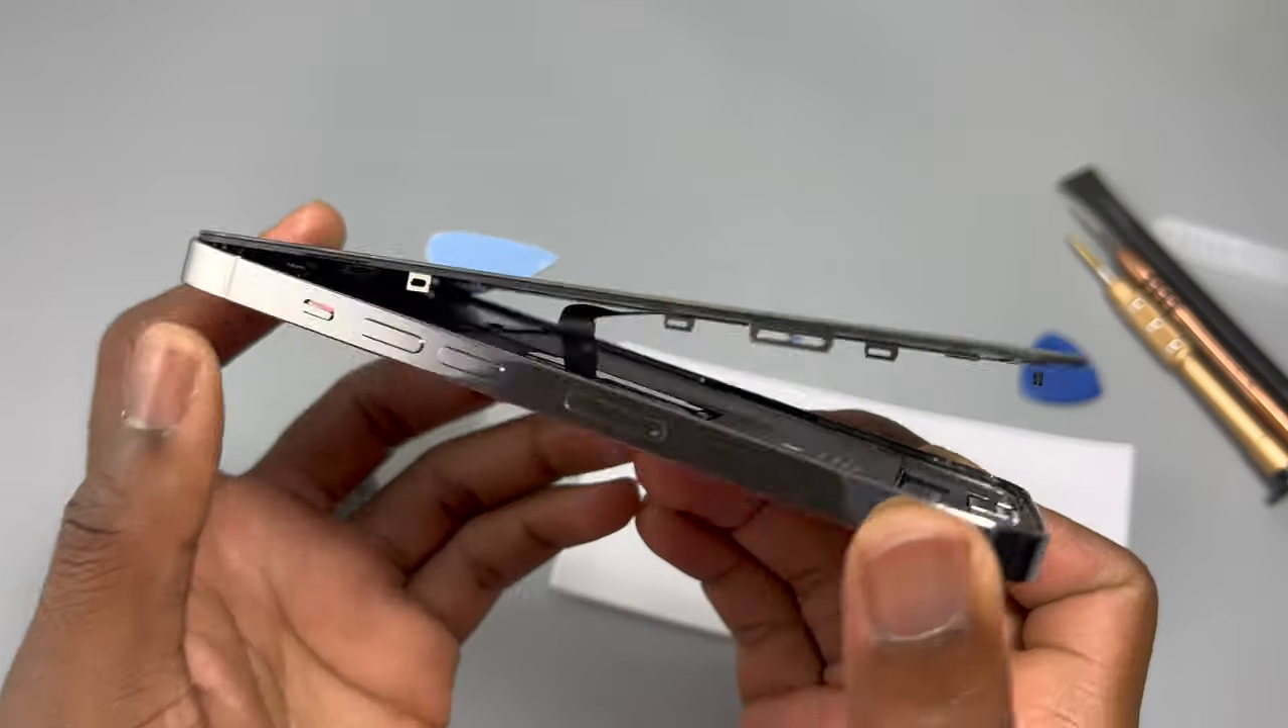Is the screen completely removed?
No.